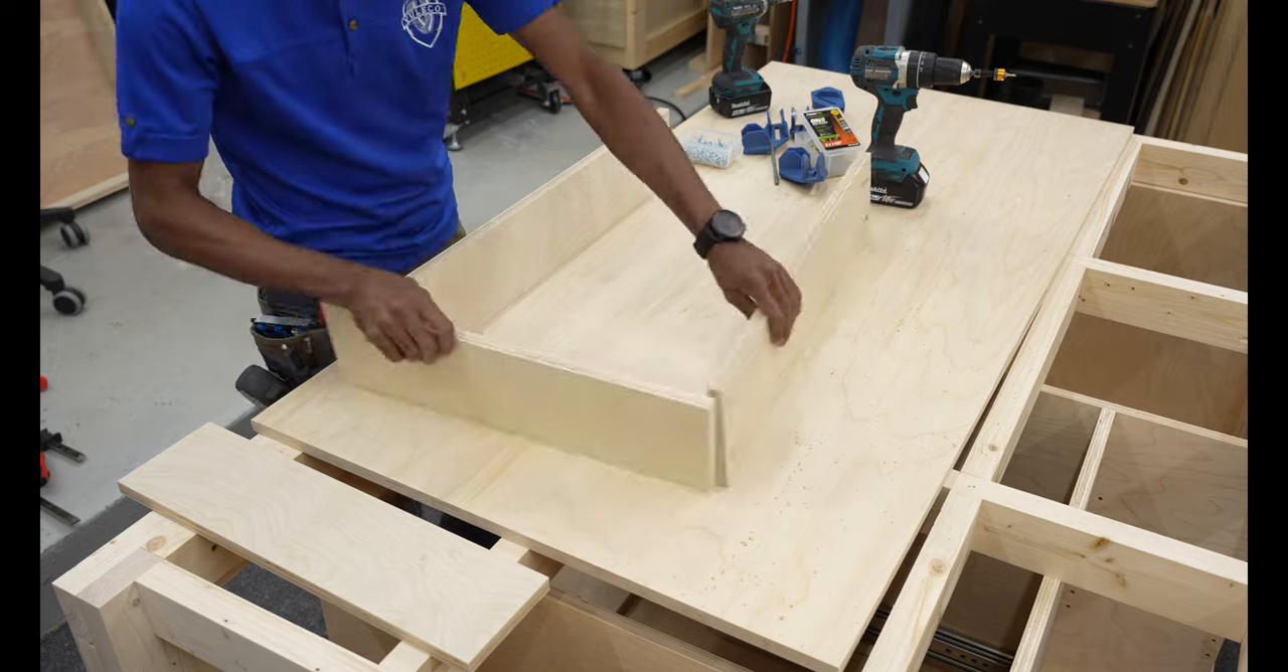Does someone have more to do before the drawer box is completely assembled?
Yes.